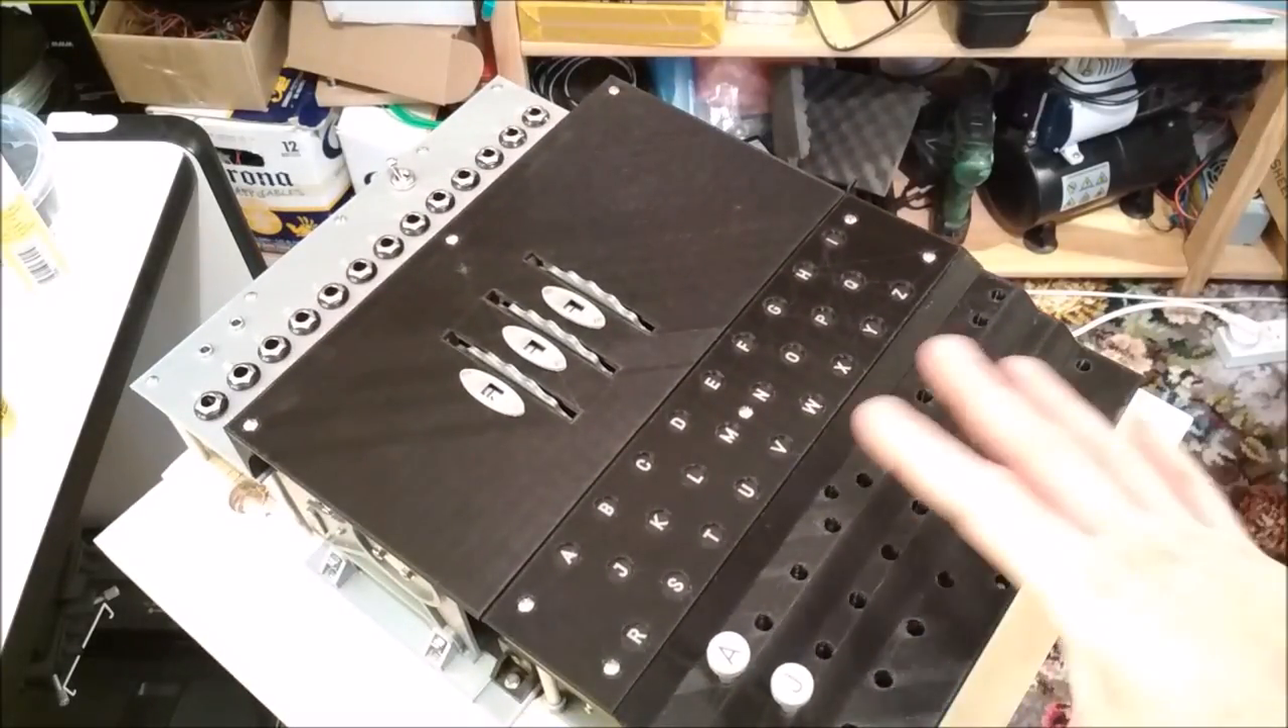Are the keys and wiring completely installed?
No.